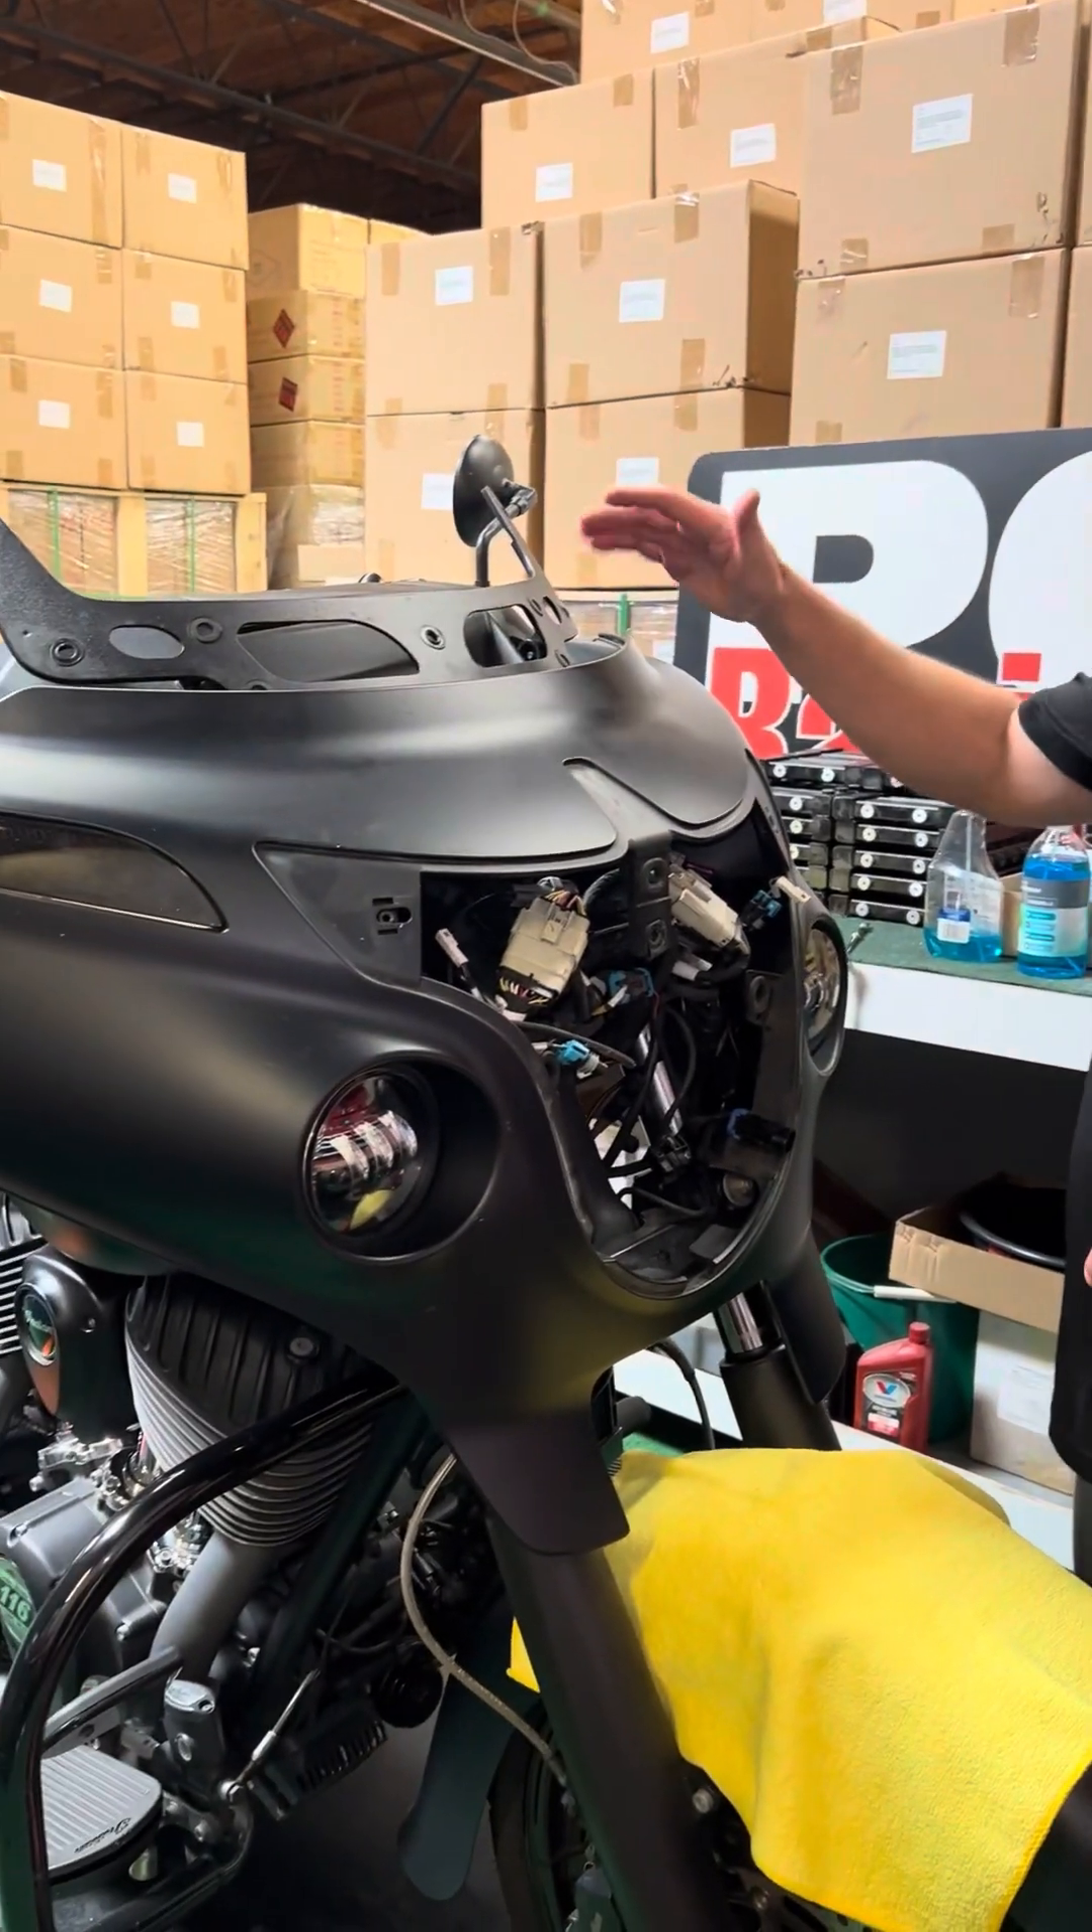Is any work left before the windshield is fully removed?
No.